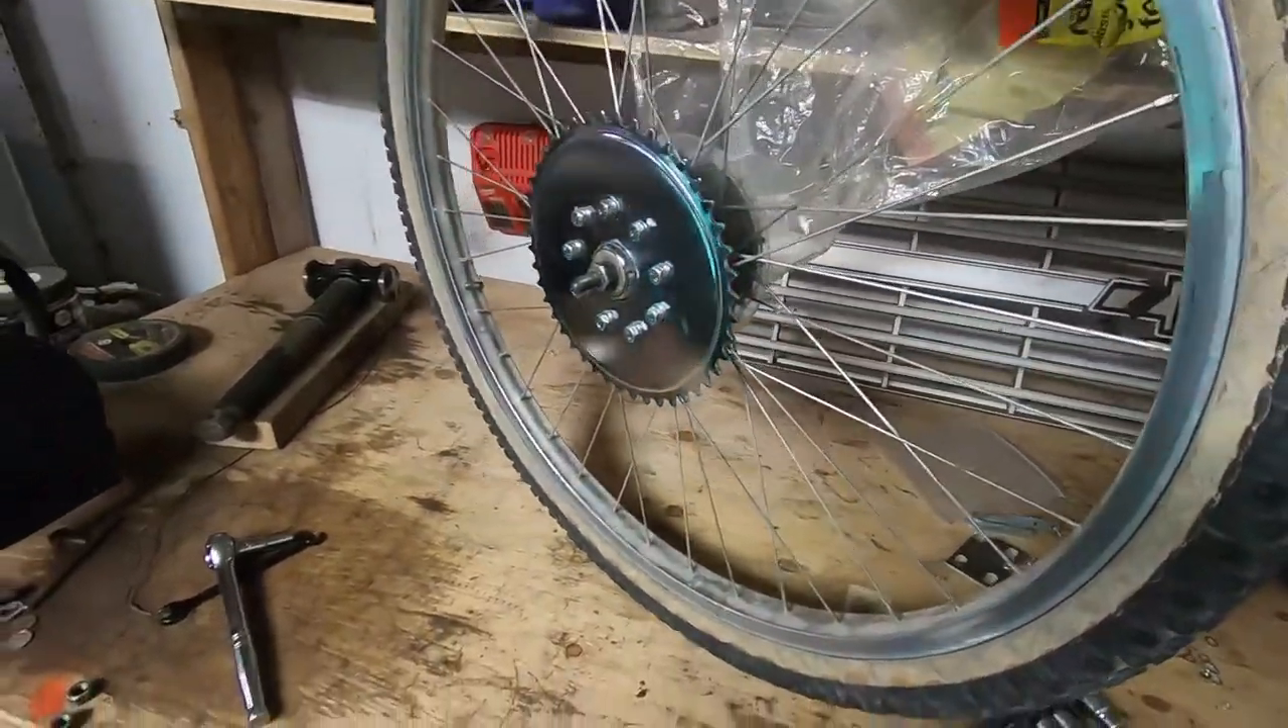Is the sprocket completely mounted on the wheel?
Yes.